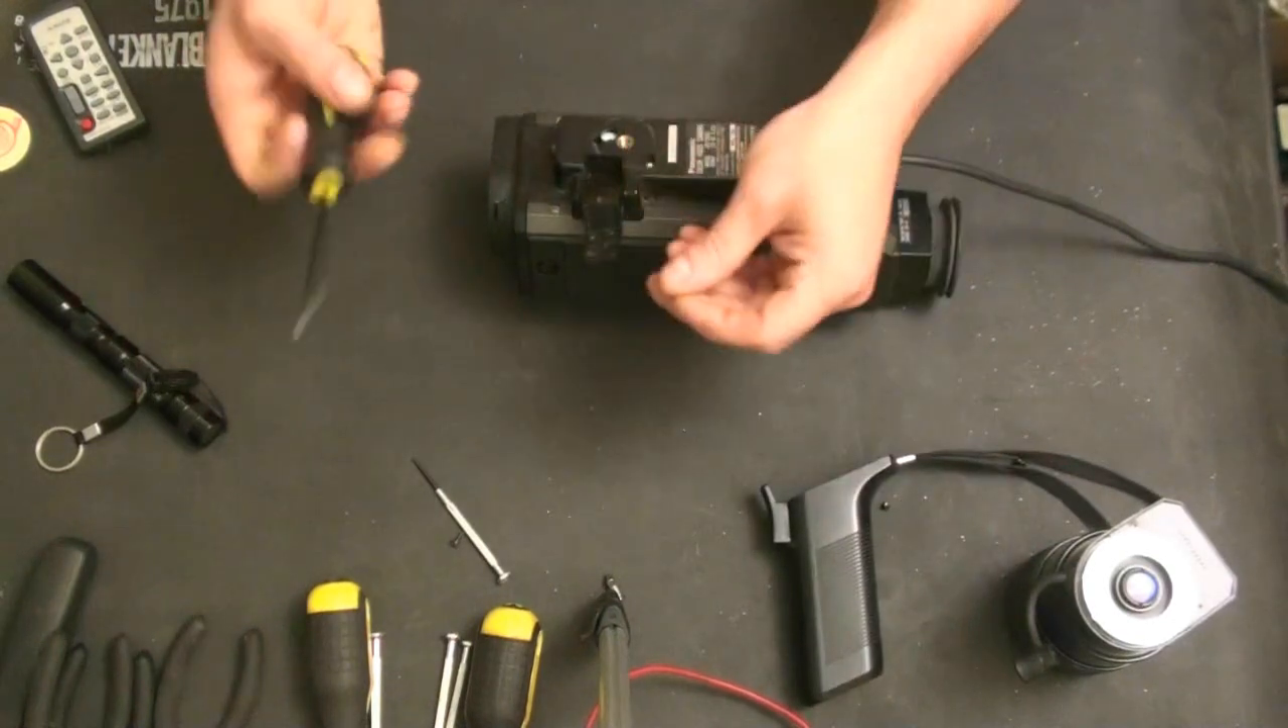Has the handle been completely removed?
Yes.